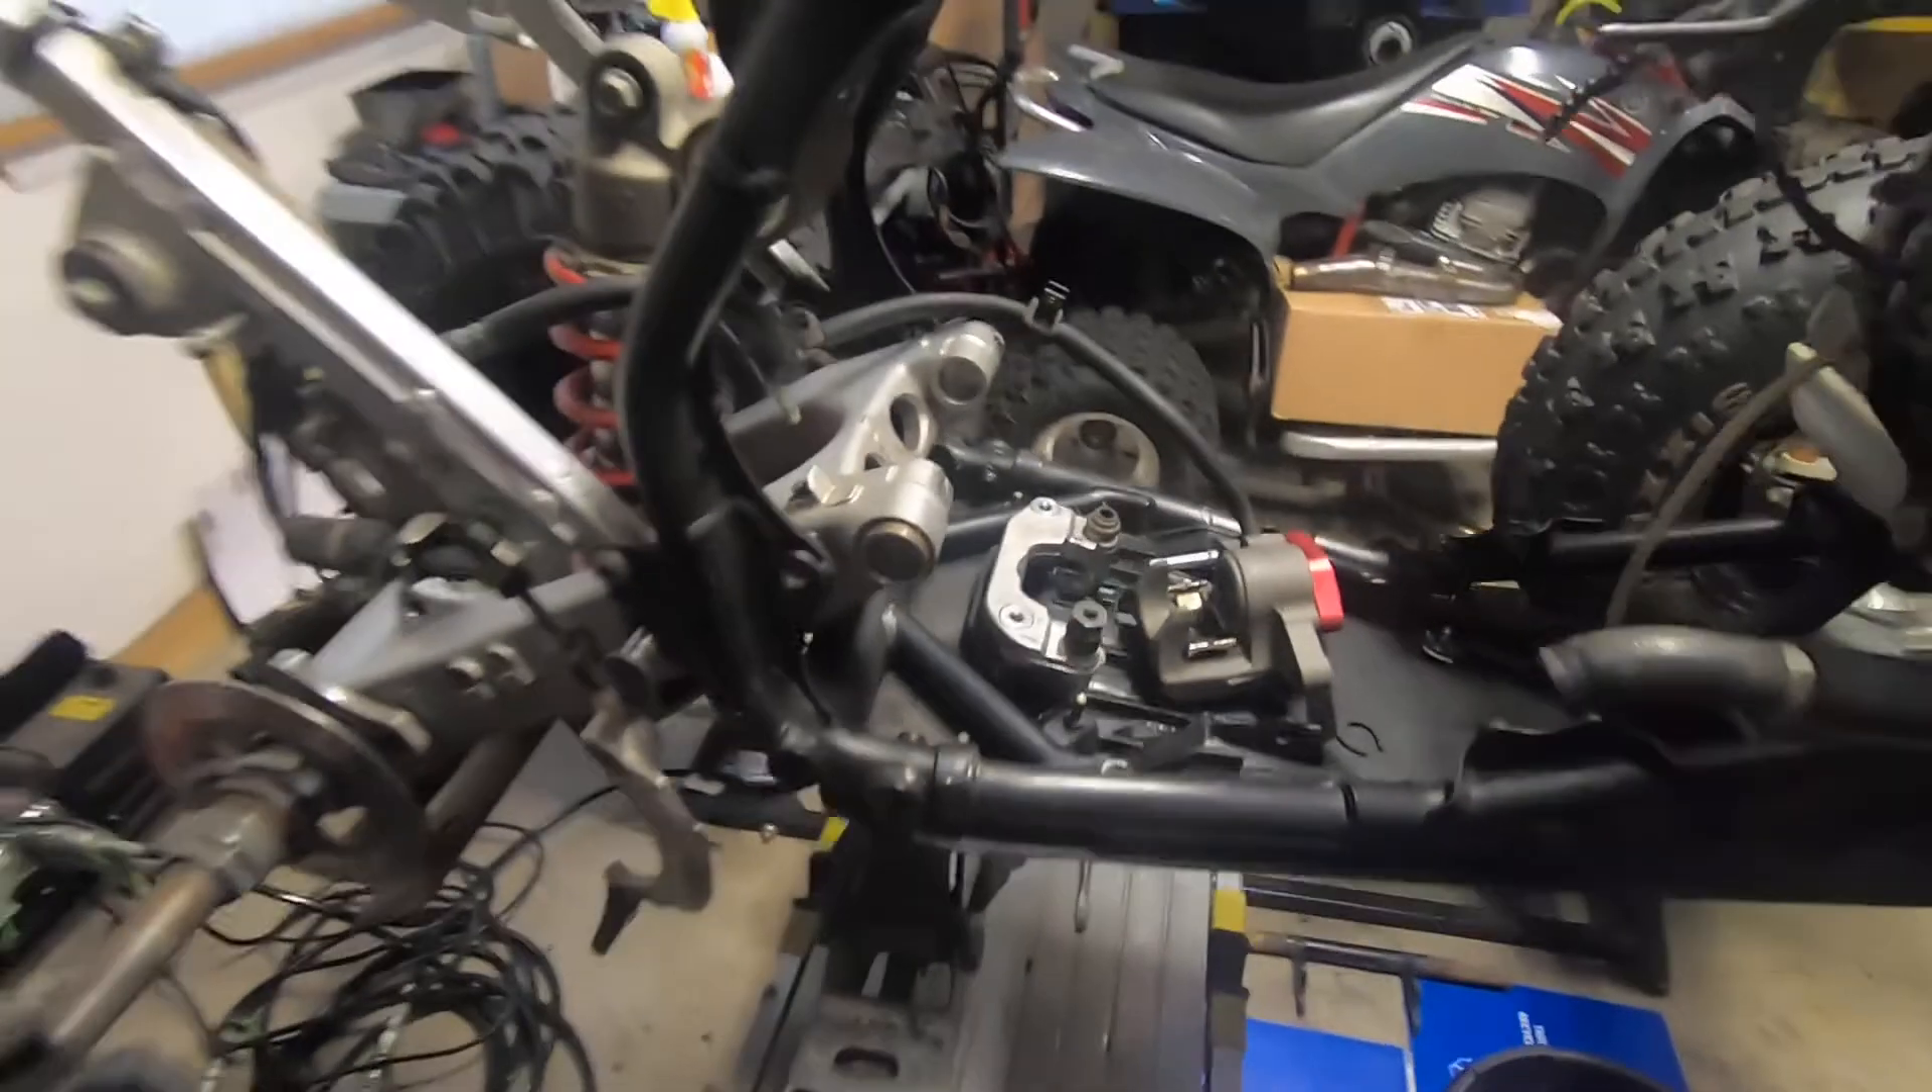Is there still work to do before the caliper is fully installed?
Yes.